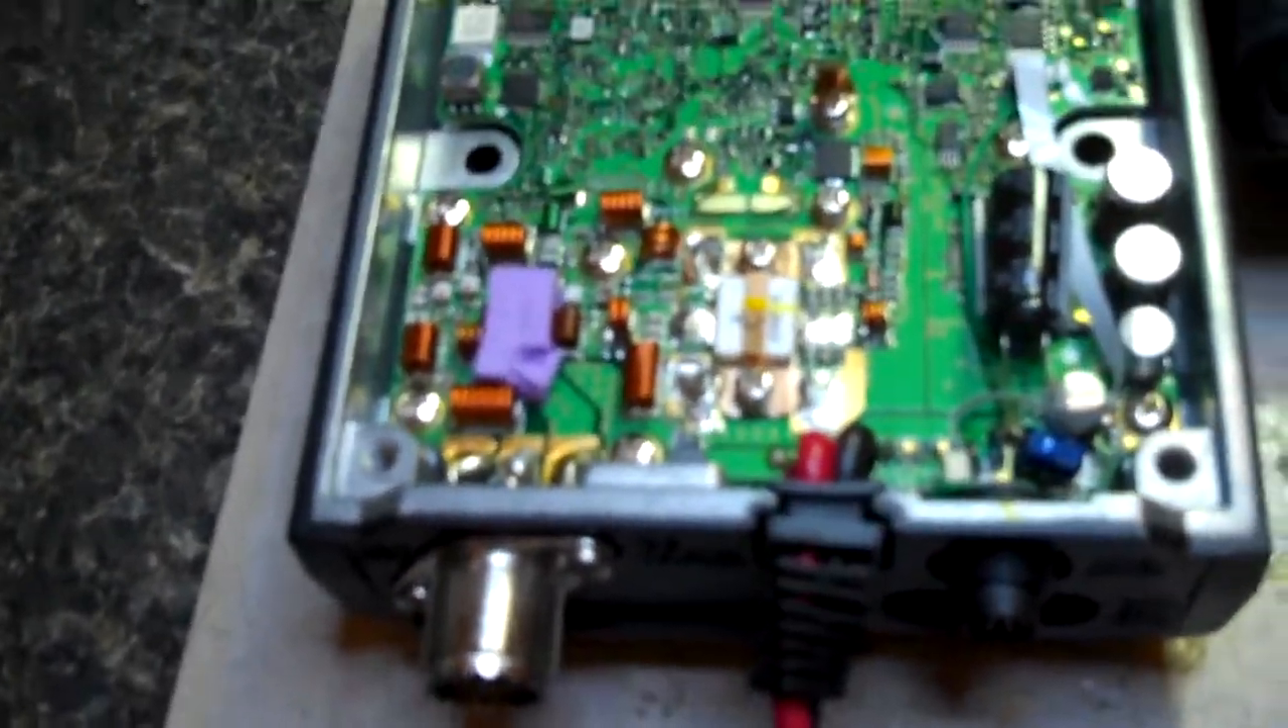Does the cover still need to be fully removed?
No.